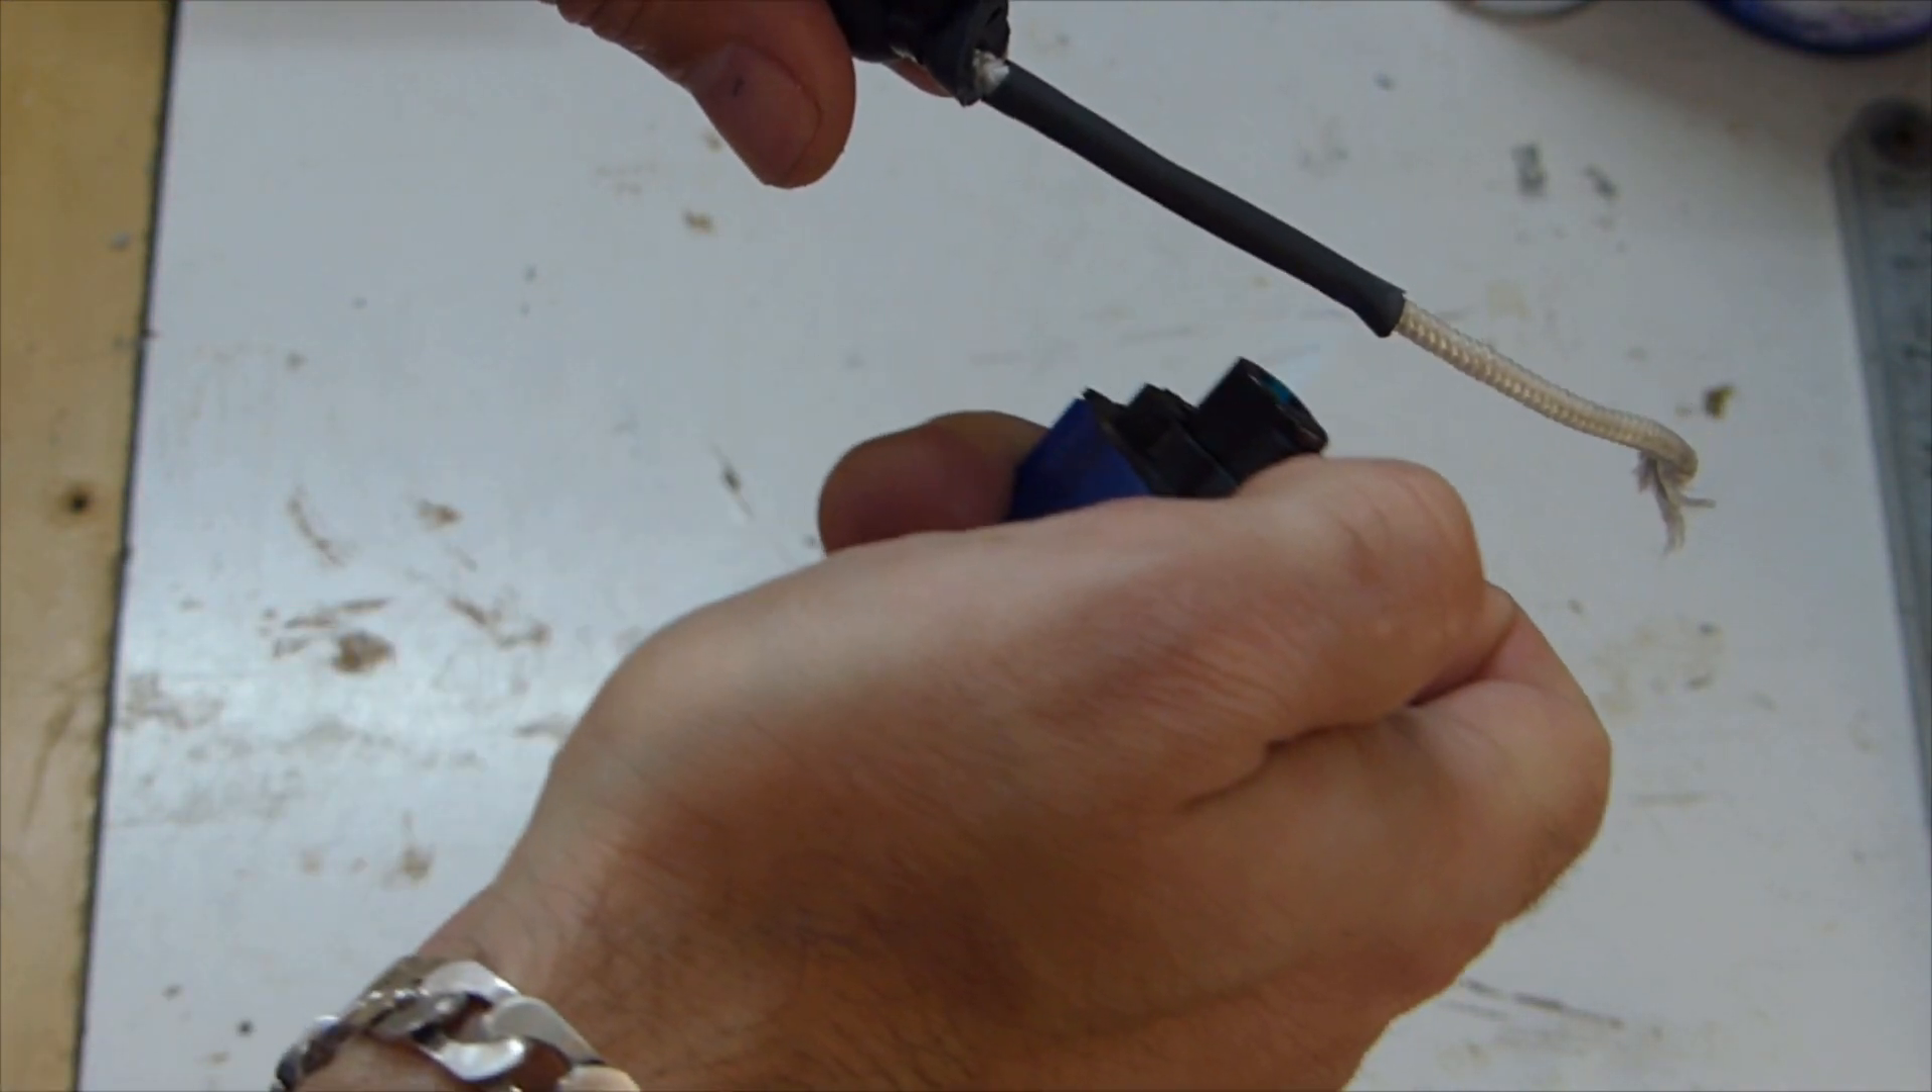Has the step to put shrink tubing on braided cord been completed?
Yes.